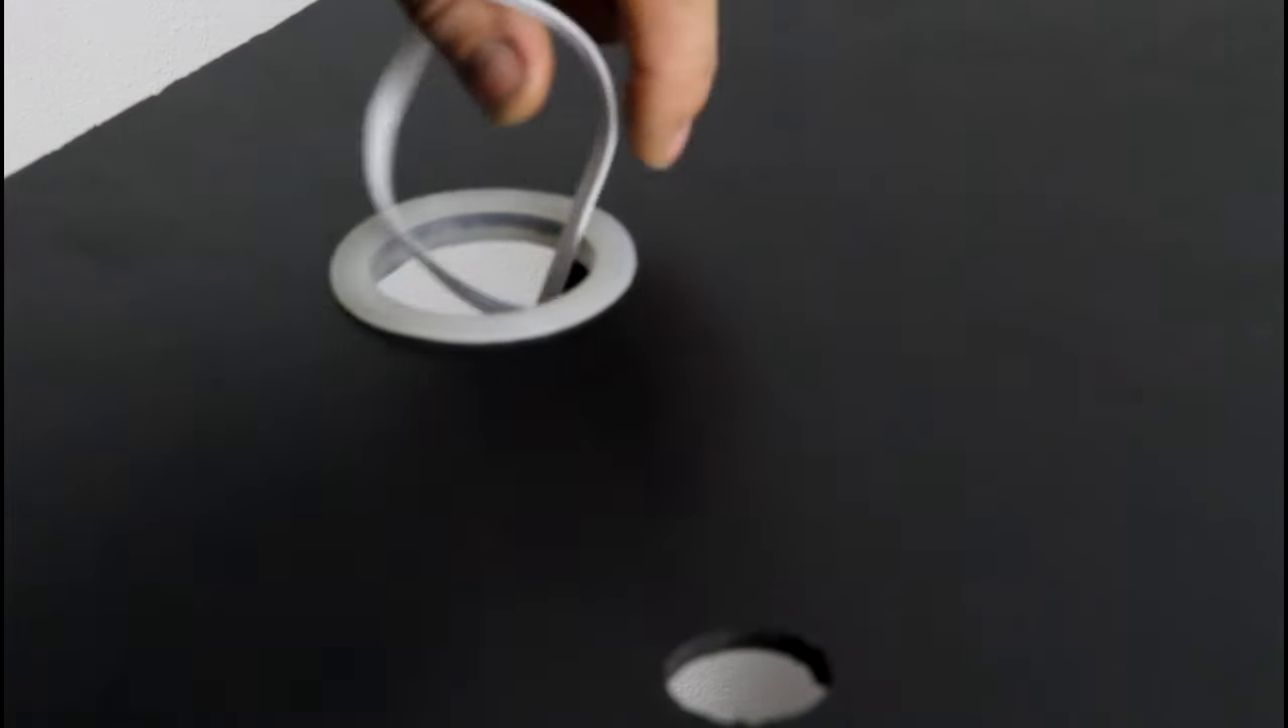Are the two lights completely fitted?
No.